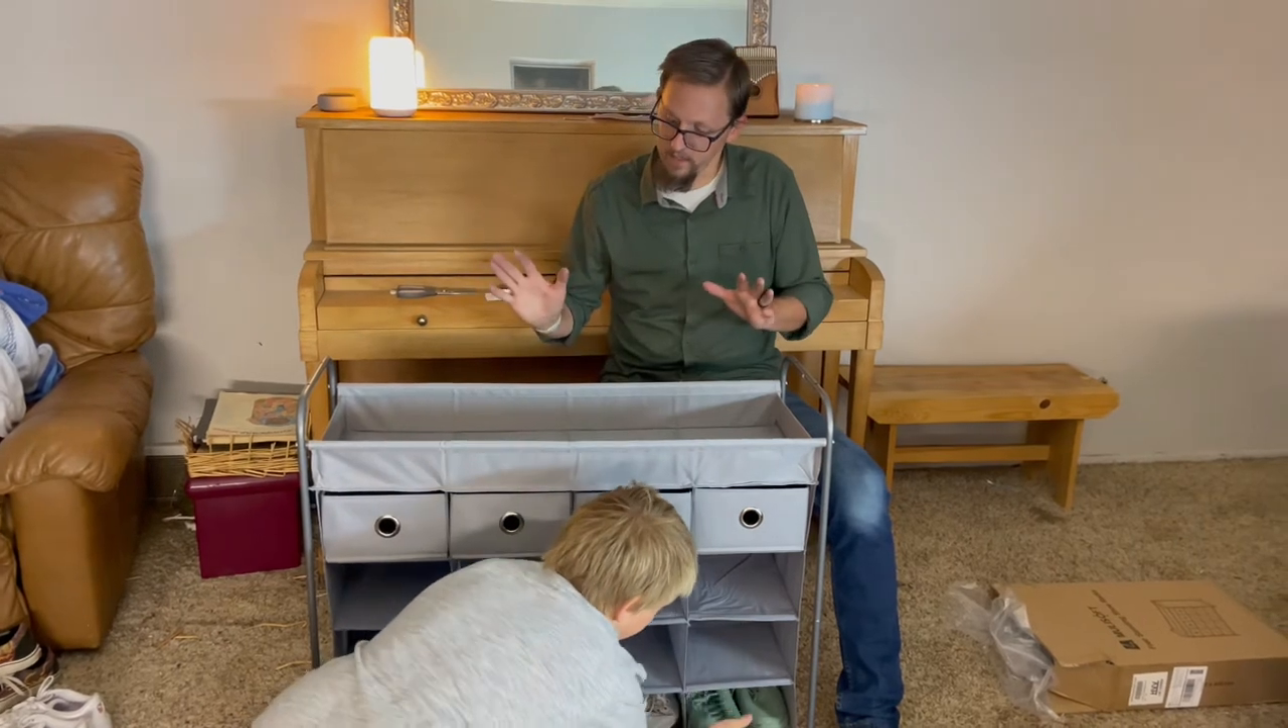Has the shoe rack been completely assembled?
Yes.